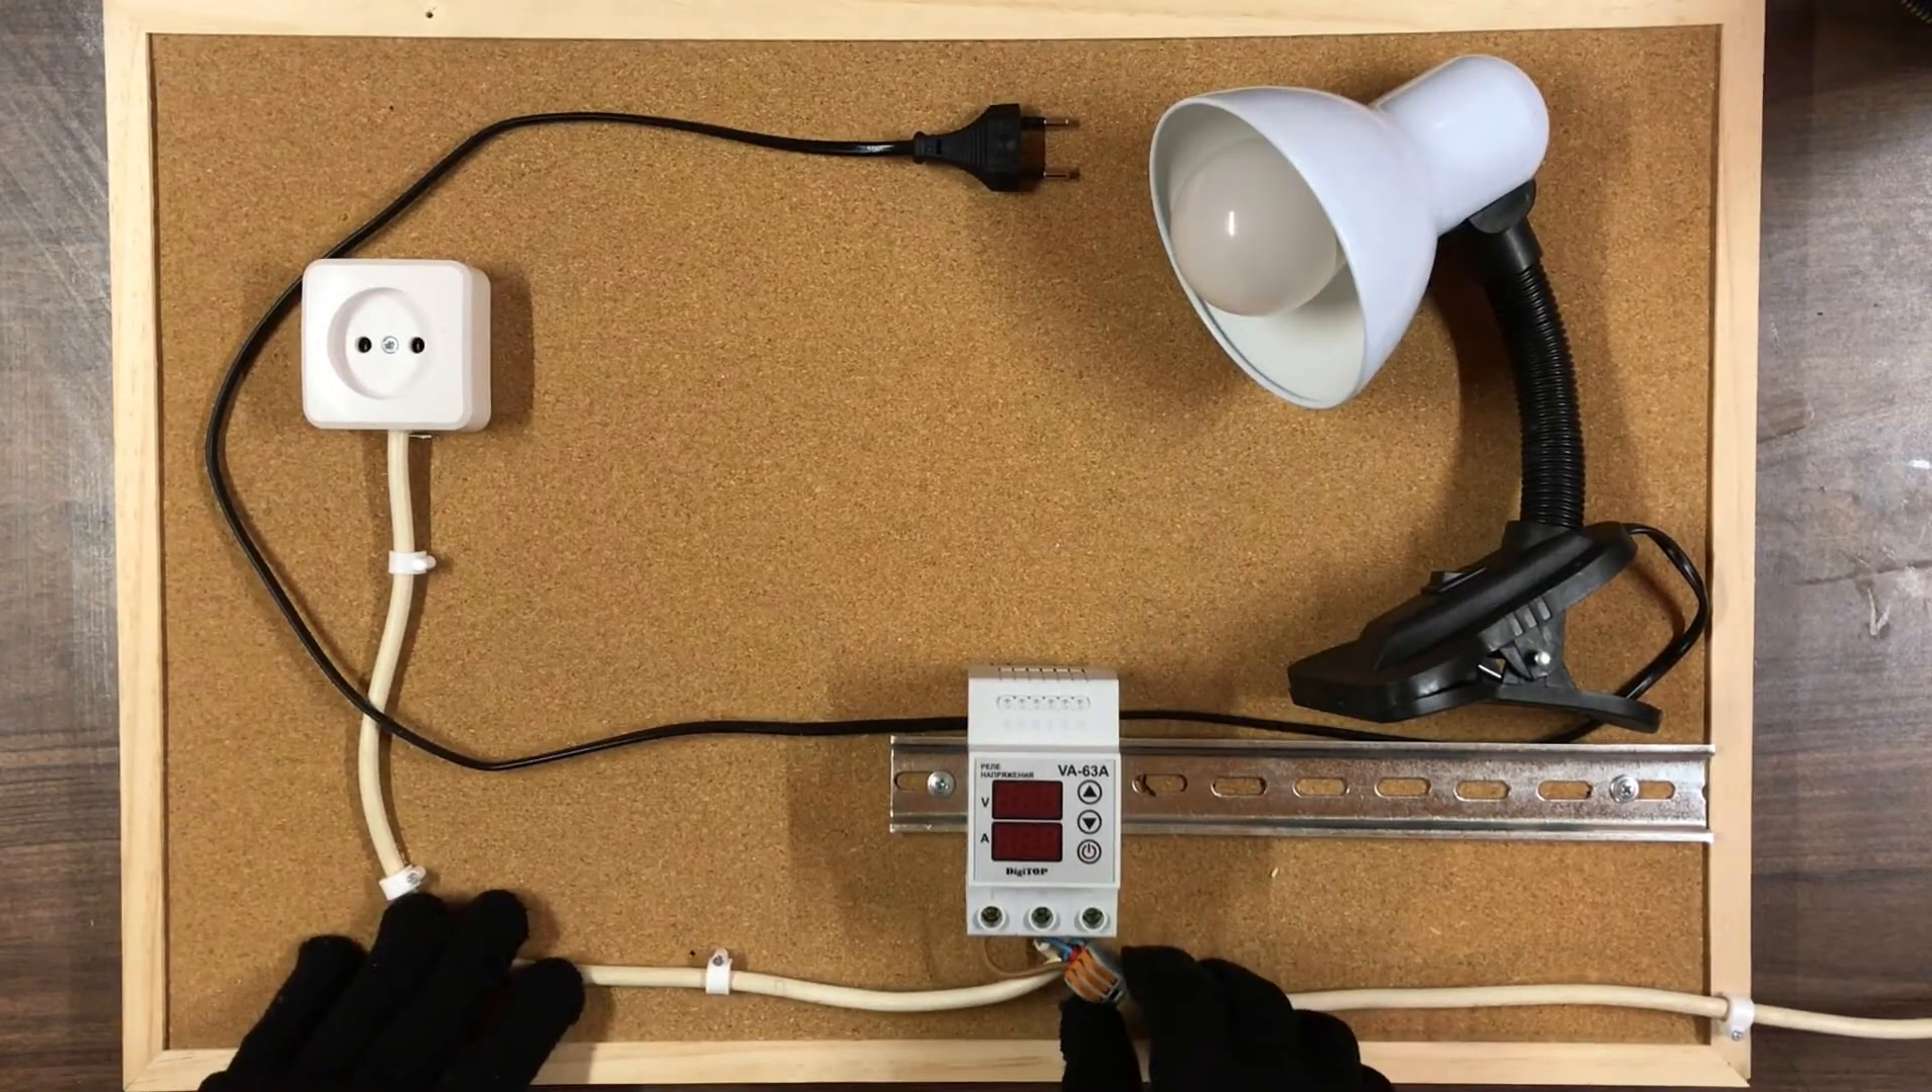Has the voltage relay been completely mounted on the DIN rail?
Yes.